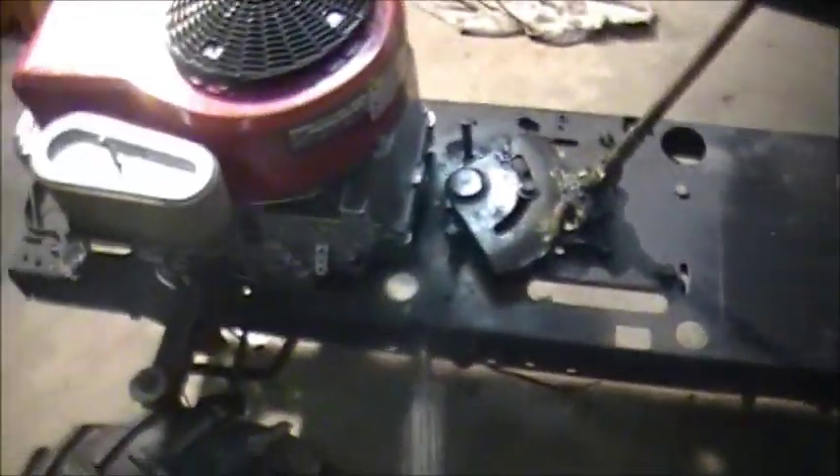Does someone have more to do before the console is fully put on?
Yes.